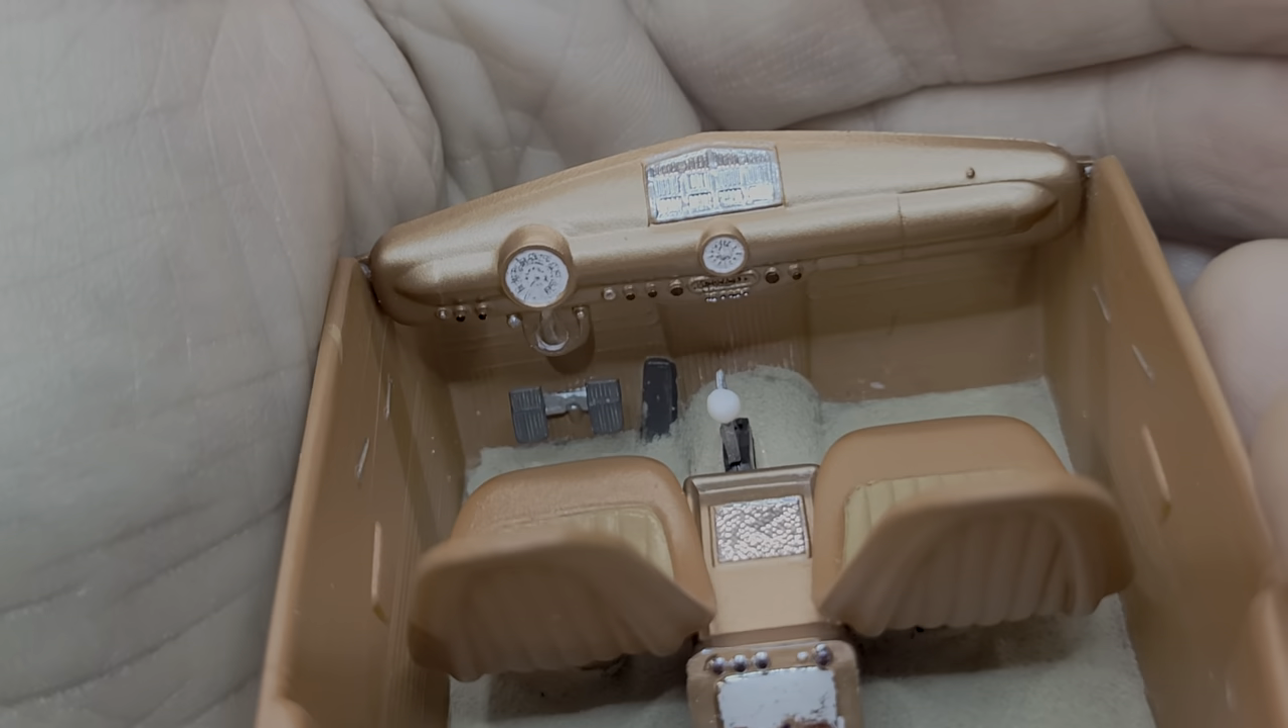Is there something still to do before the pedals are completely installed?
No.